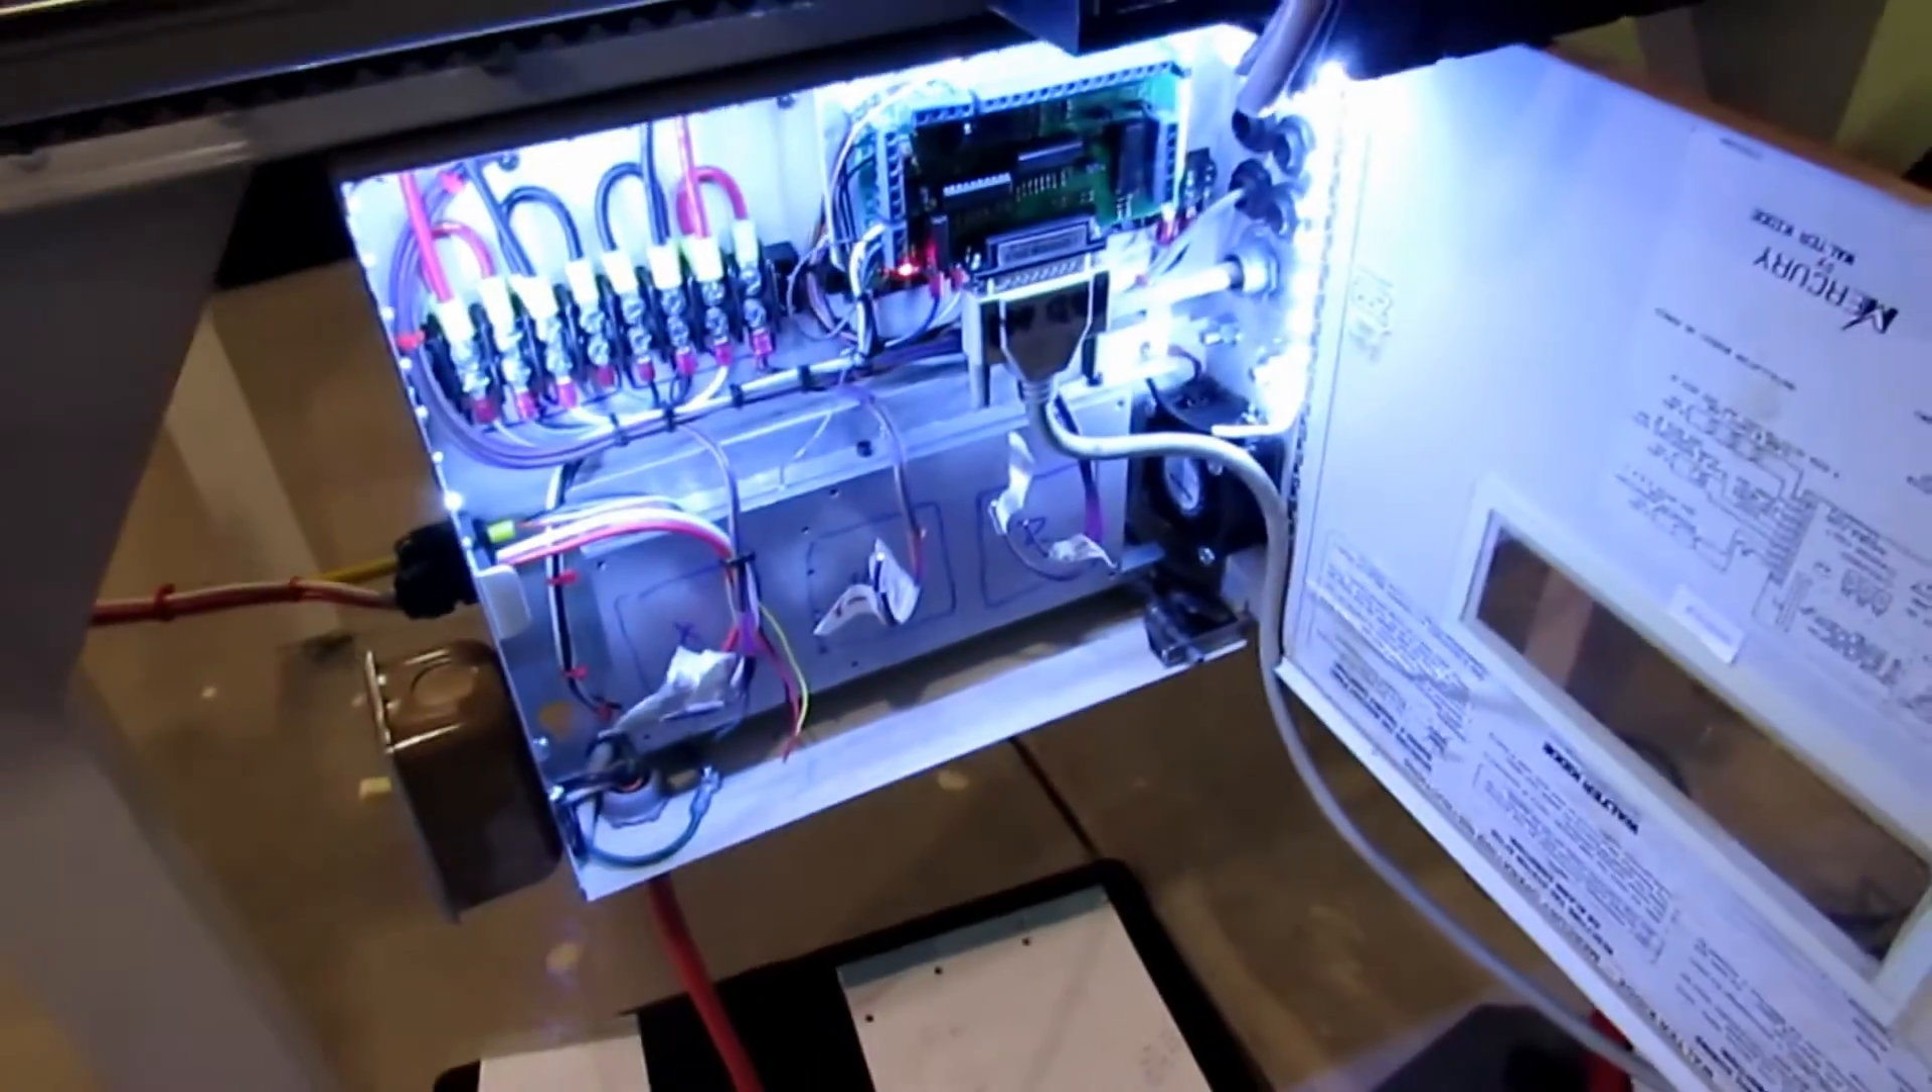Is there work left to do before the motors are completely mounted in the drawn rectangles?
Yes.